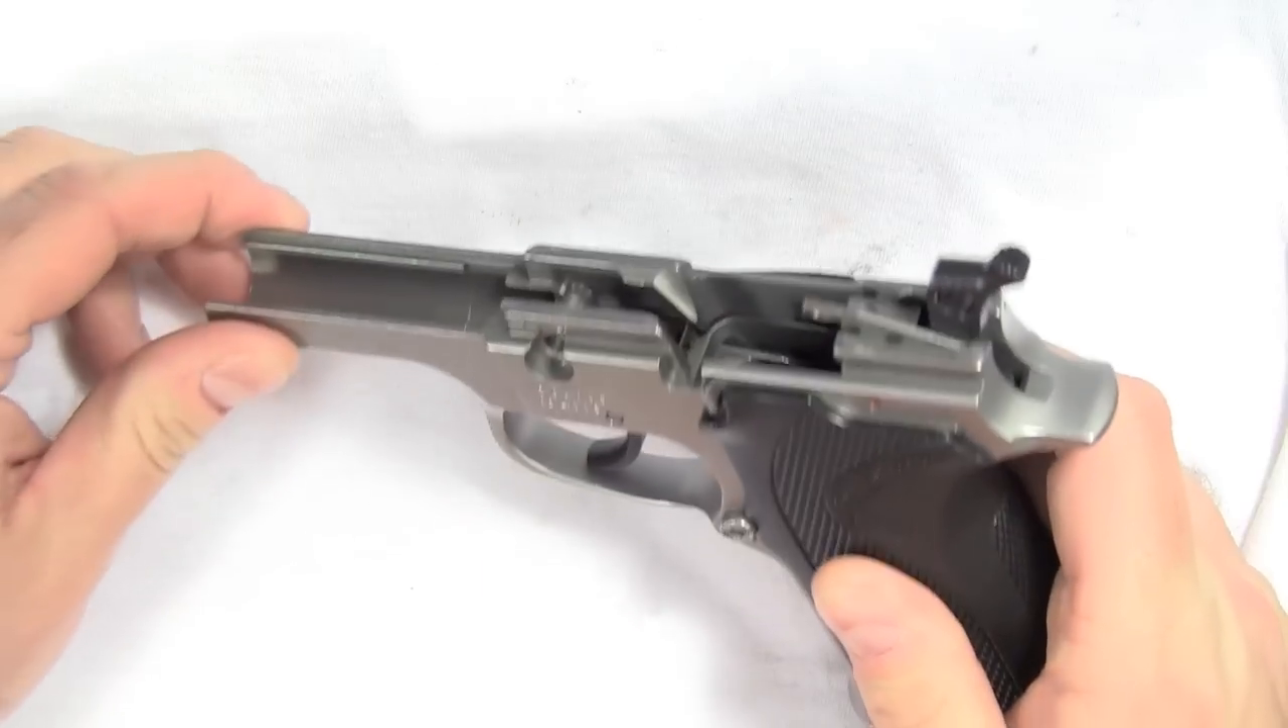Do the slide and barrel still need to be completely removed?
No.